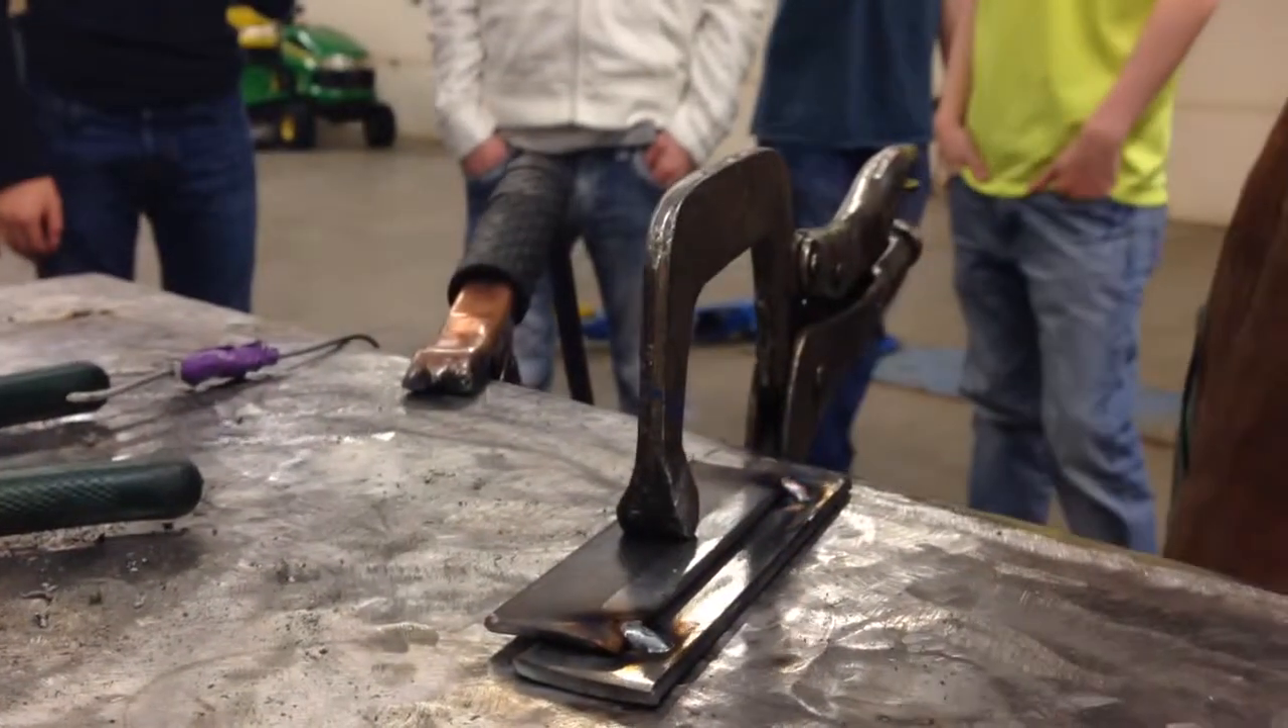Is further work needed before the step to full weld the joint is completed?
Yes.